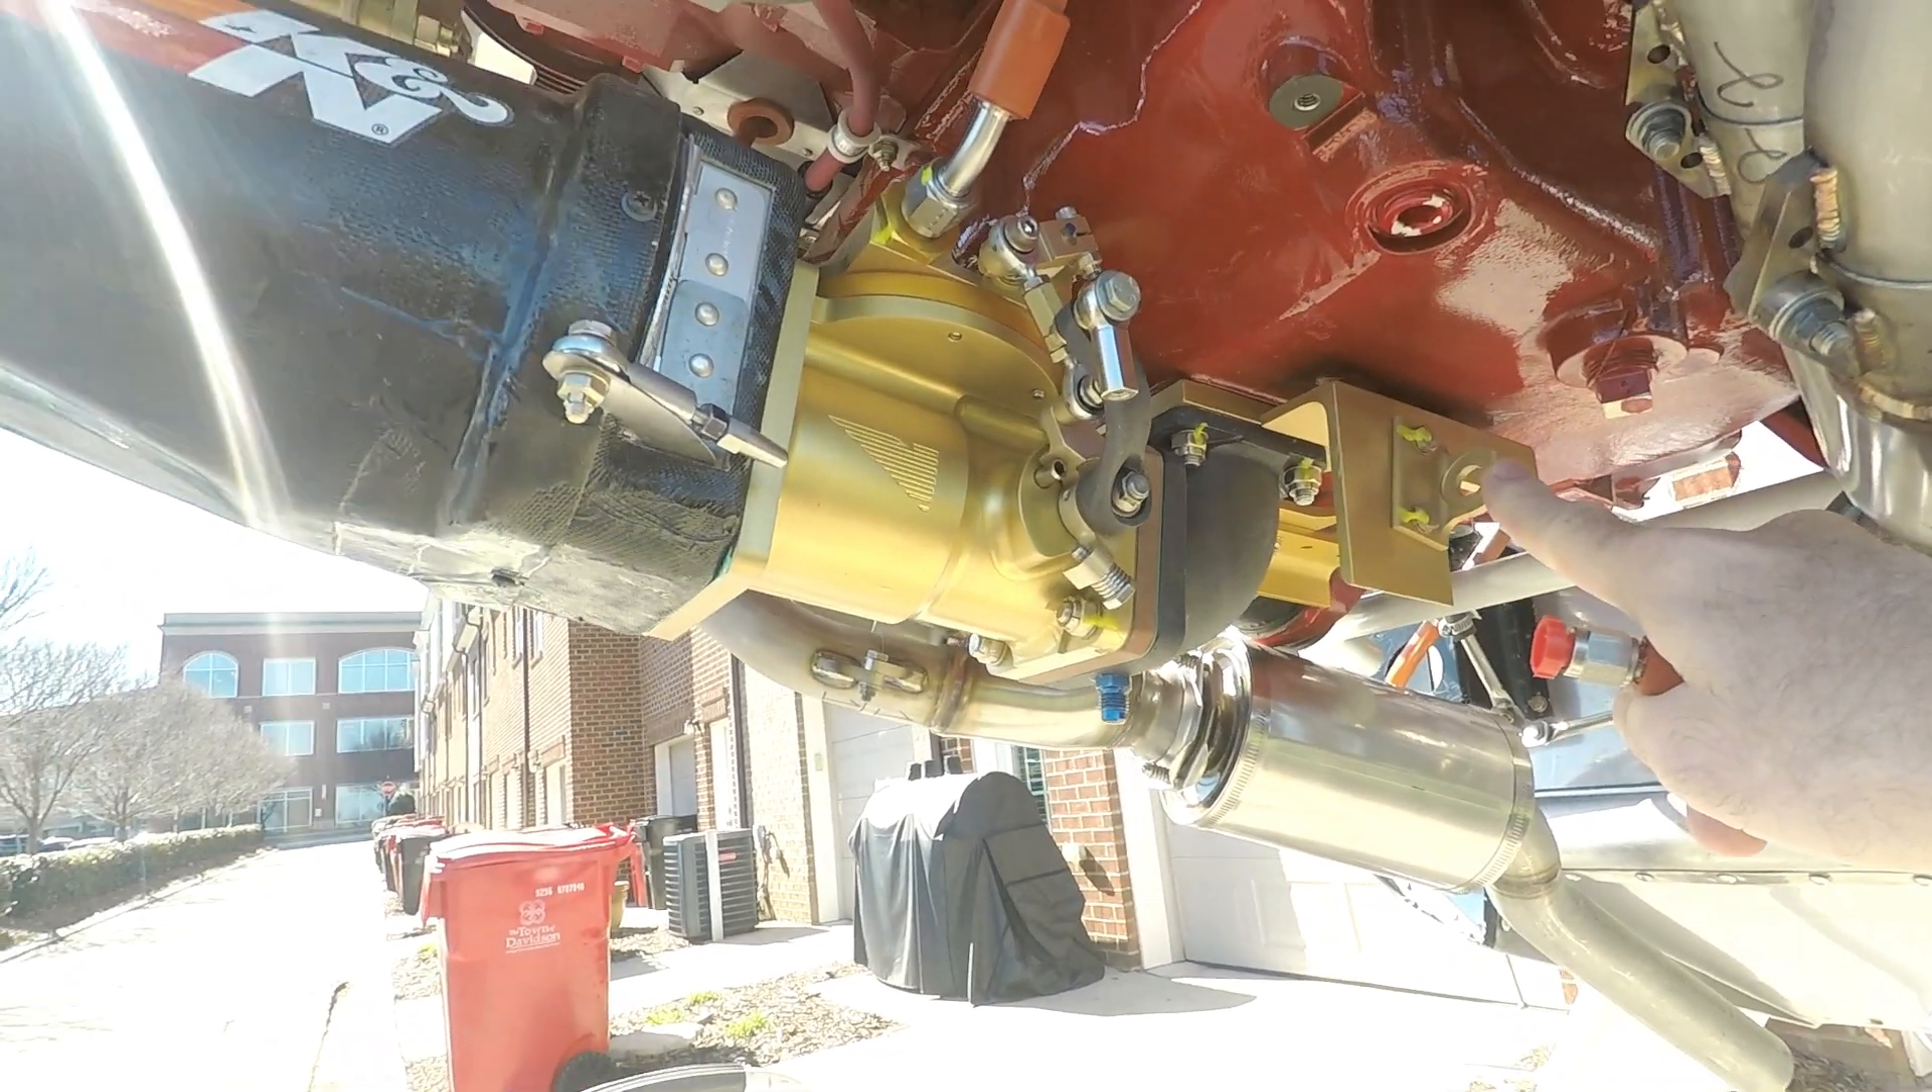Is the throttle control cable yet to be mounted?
Yes.